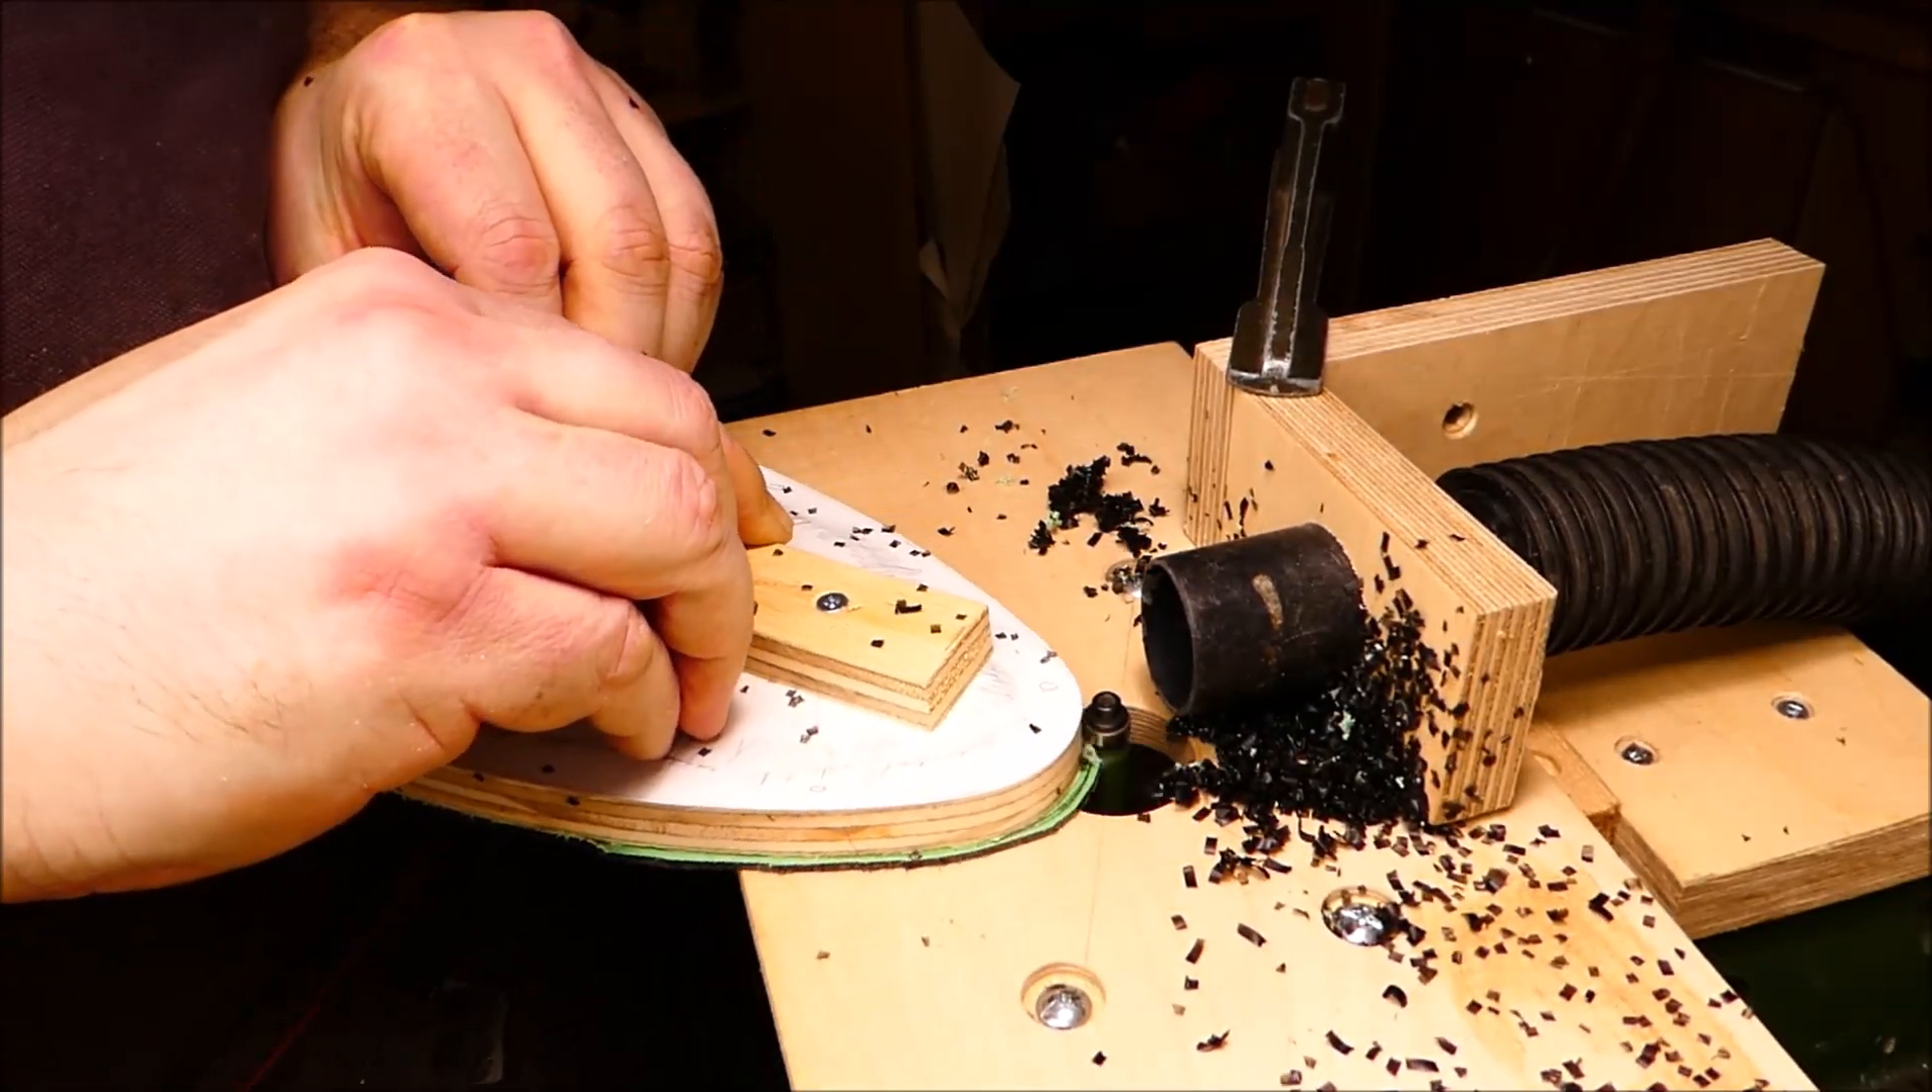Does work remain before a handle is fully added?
No.